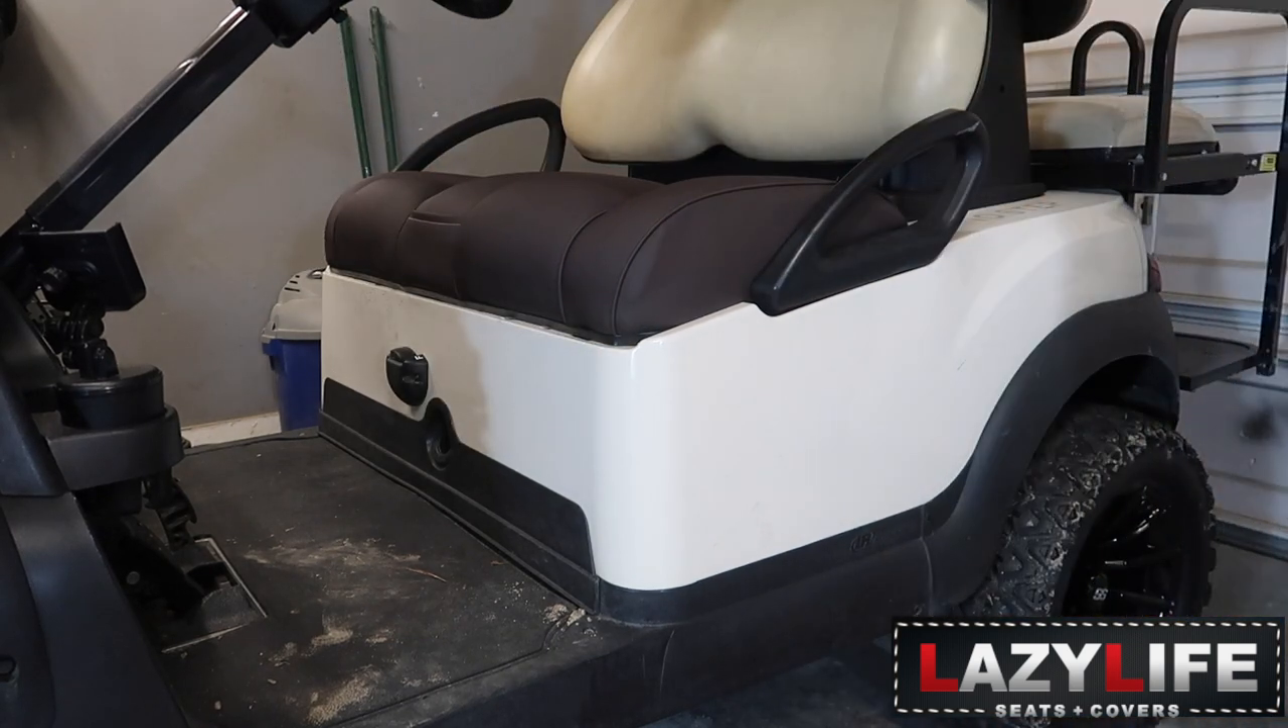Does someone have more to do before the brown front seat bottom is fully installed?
No.